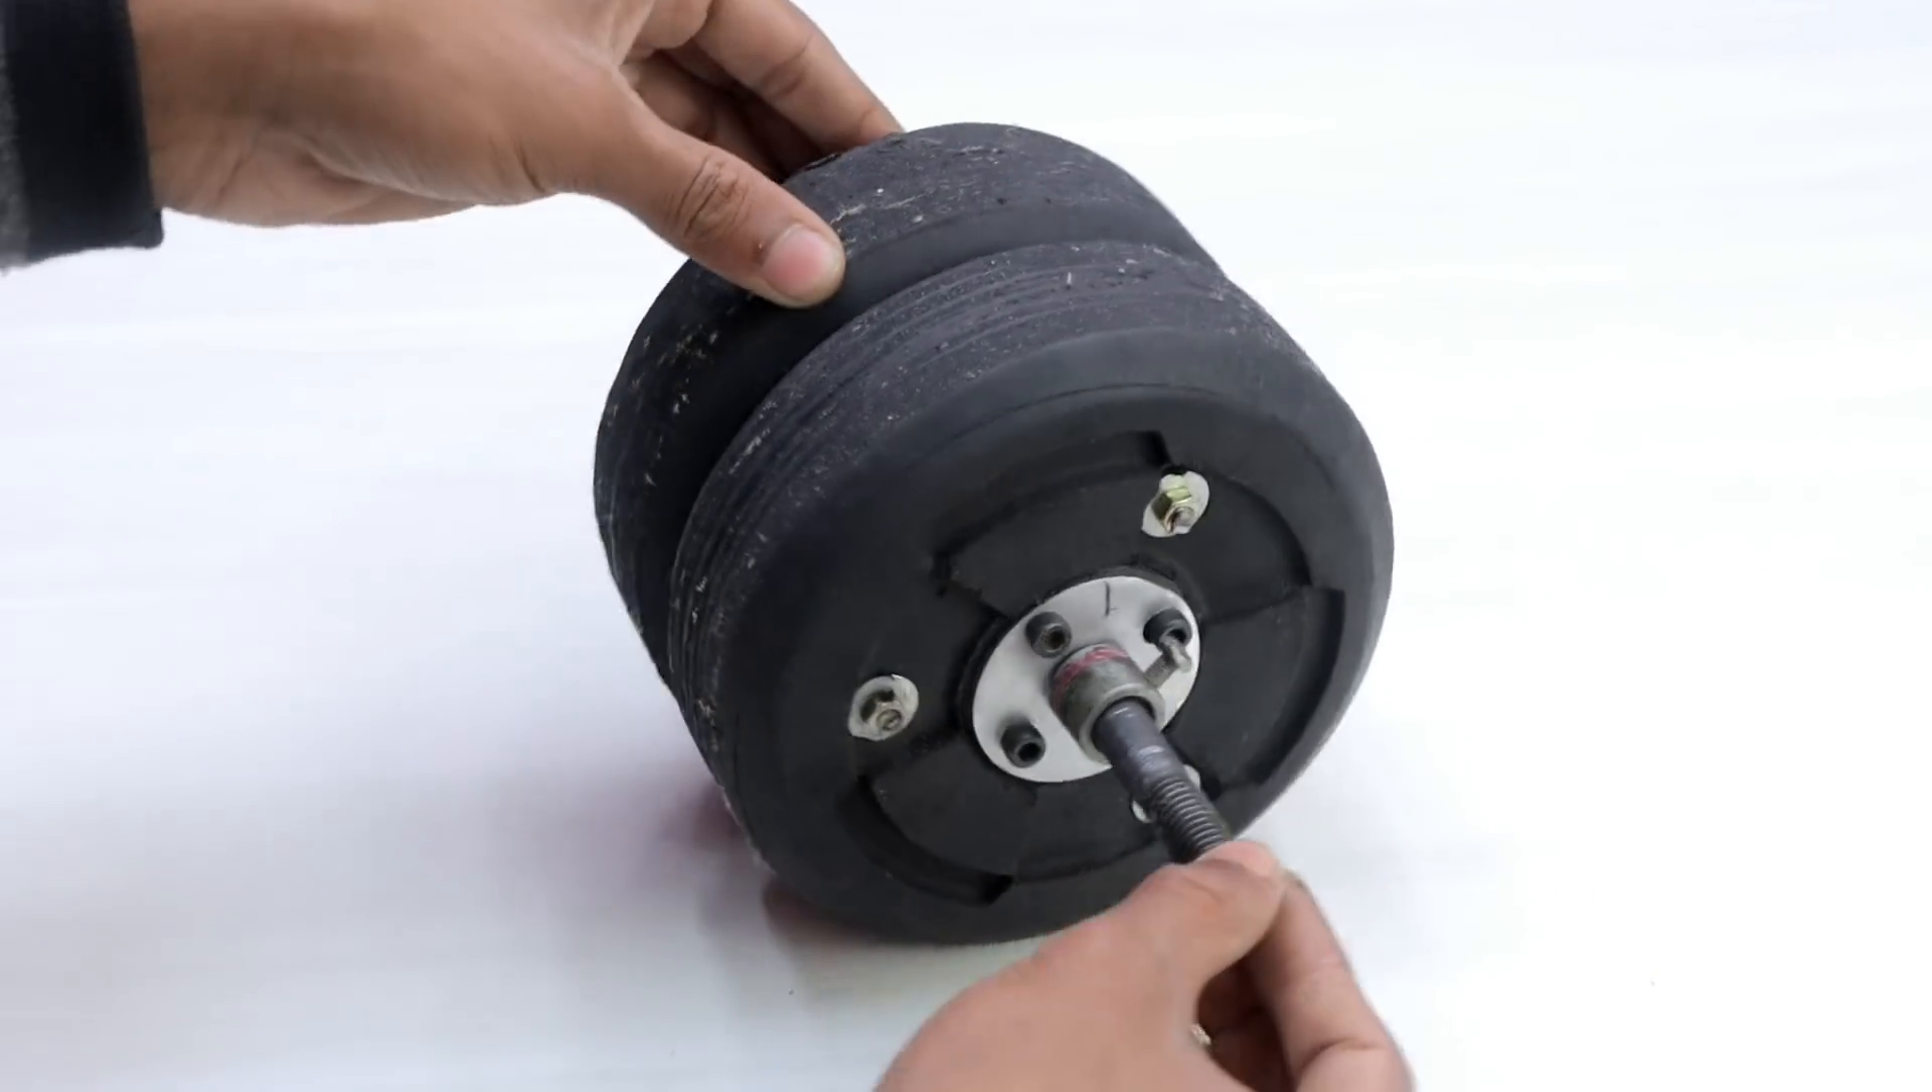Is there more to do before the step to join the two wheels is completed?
No.